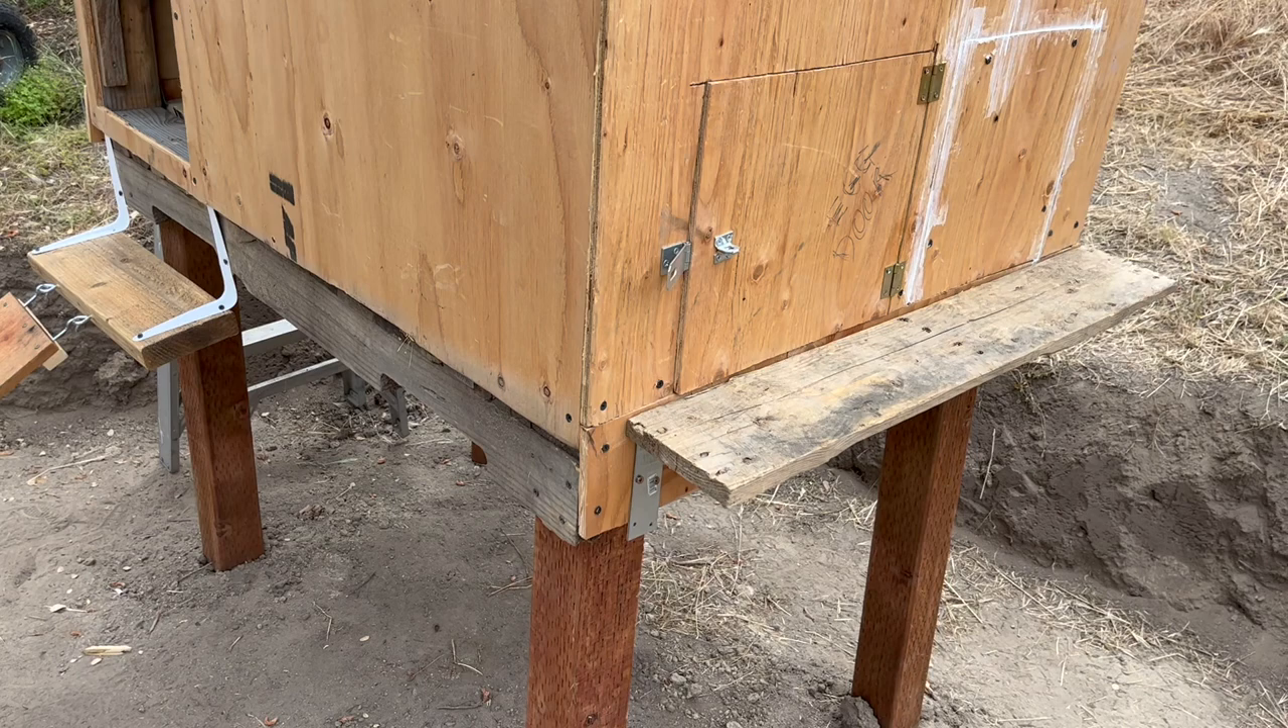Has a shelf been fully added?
Yes.